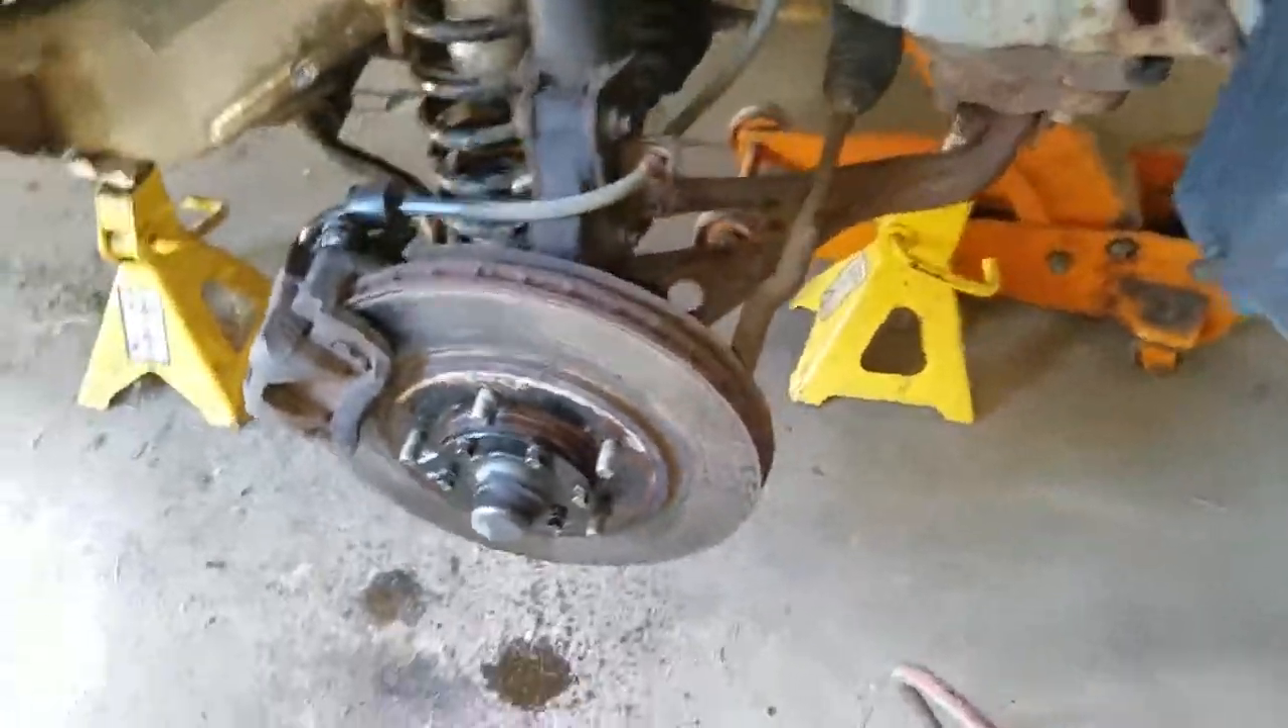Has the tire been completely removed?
Yes.